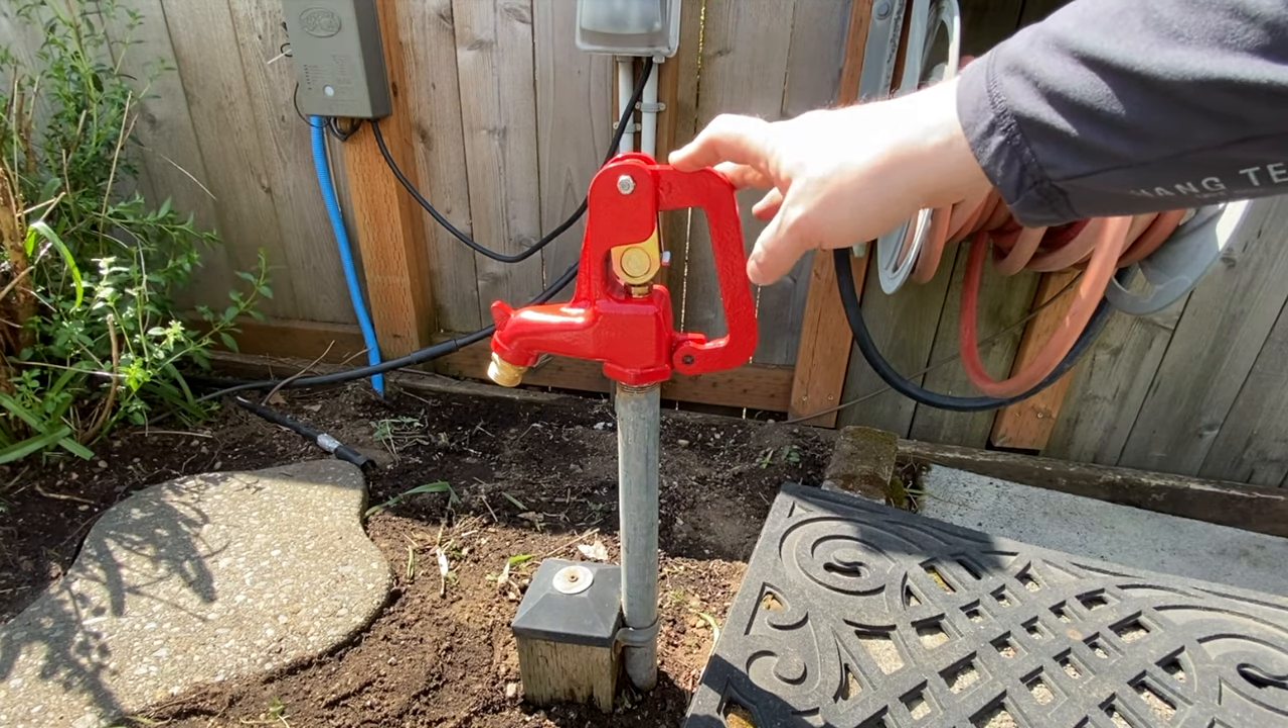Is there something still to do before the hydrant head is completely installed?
No.